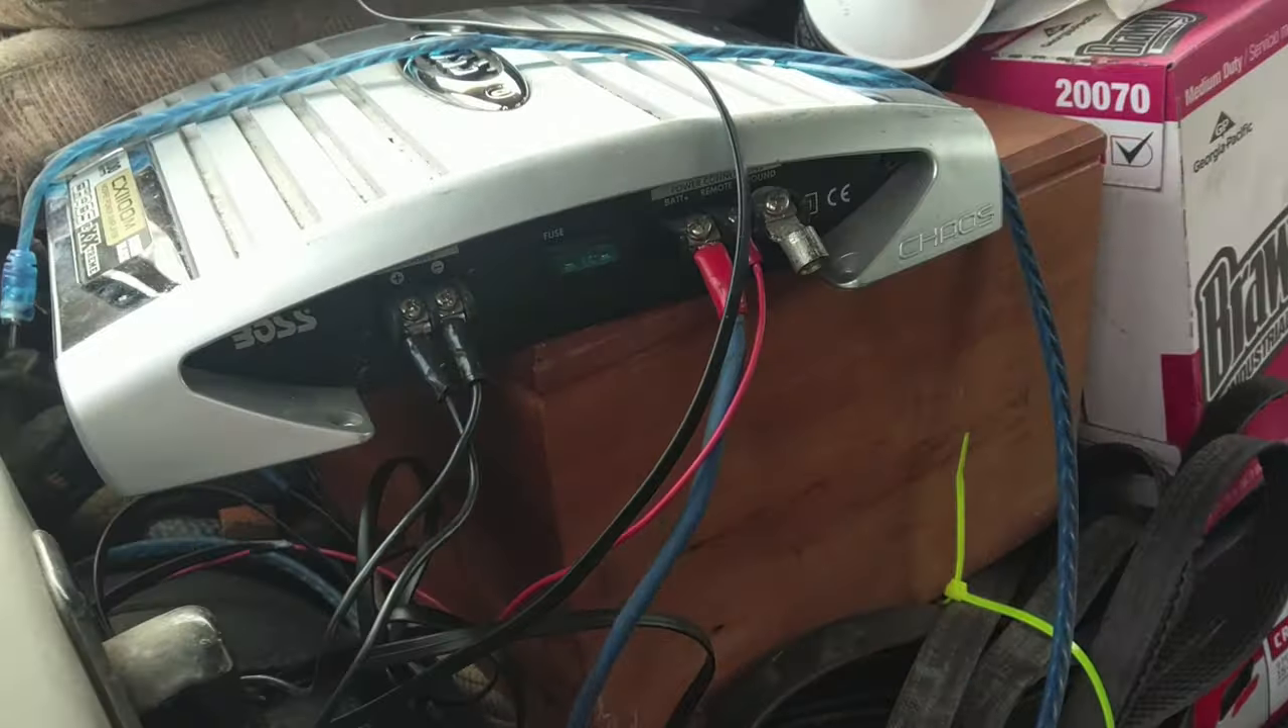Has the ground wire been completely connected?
No.